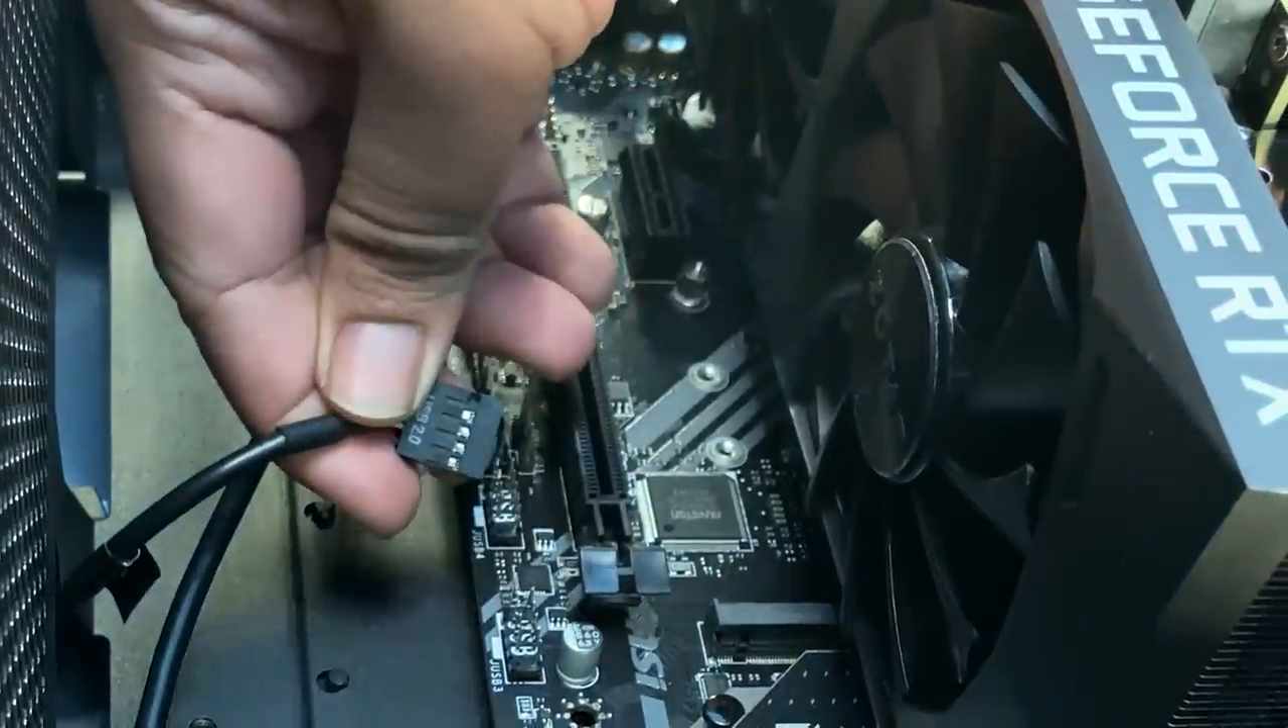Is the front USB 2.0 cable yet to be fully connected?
Yes.